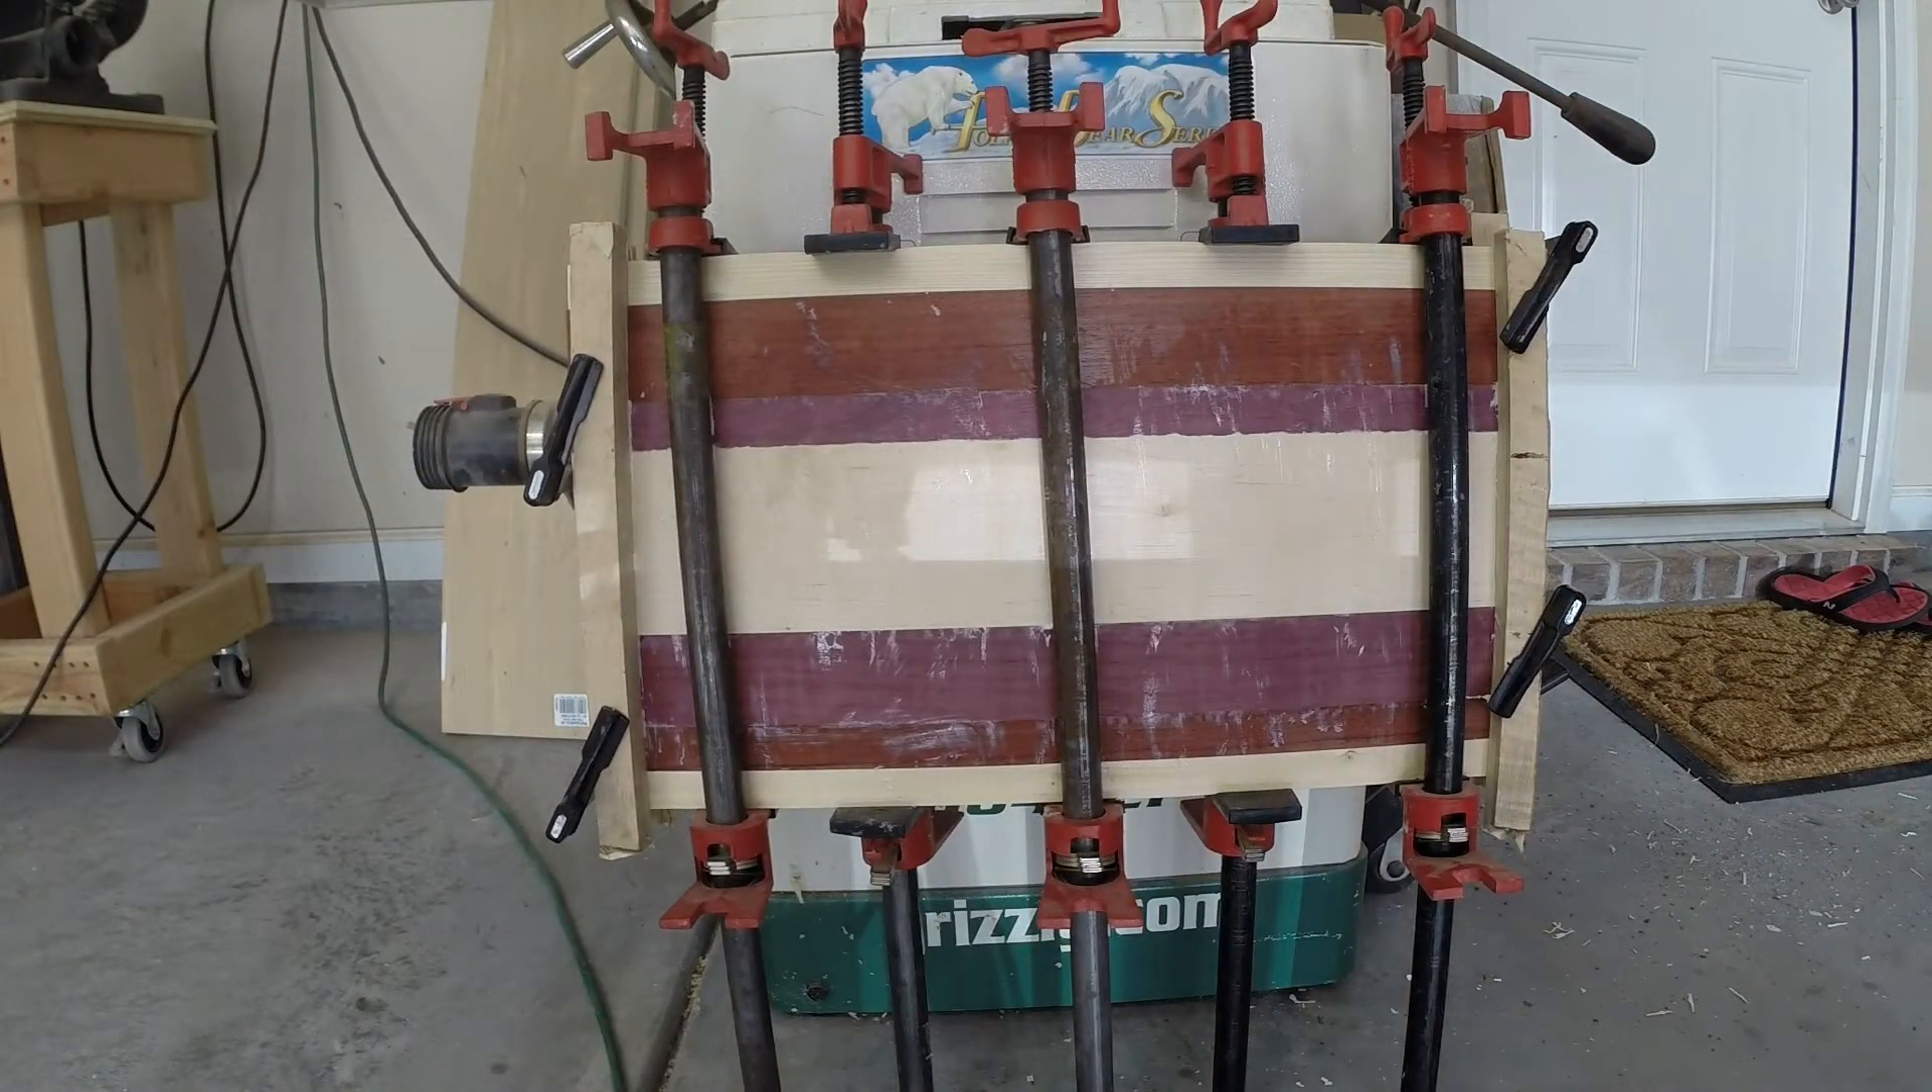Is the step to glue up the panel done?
Yes.